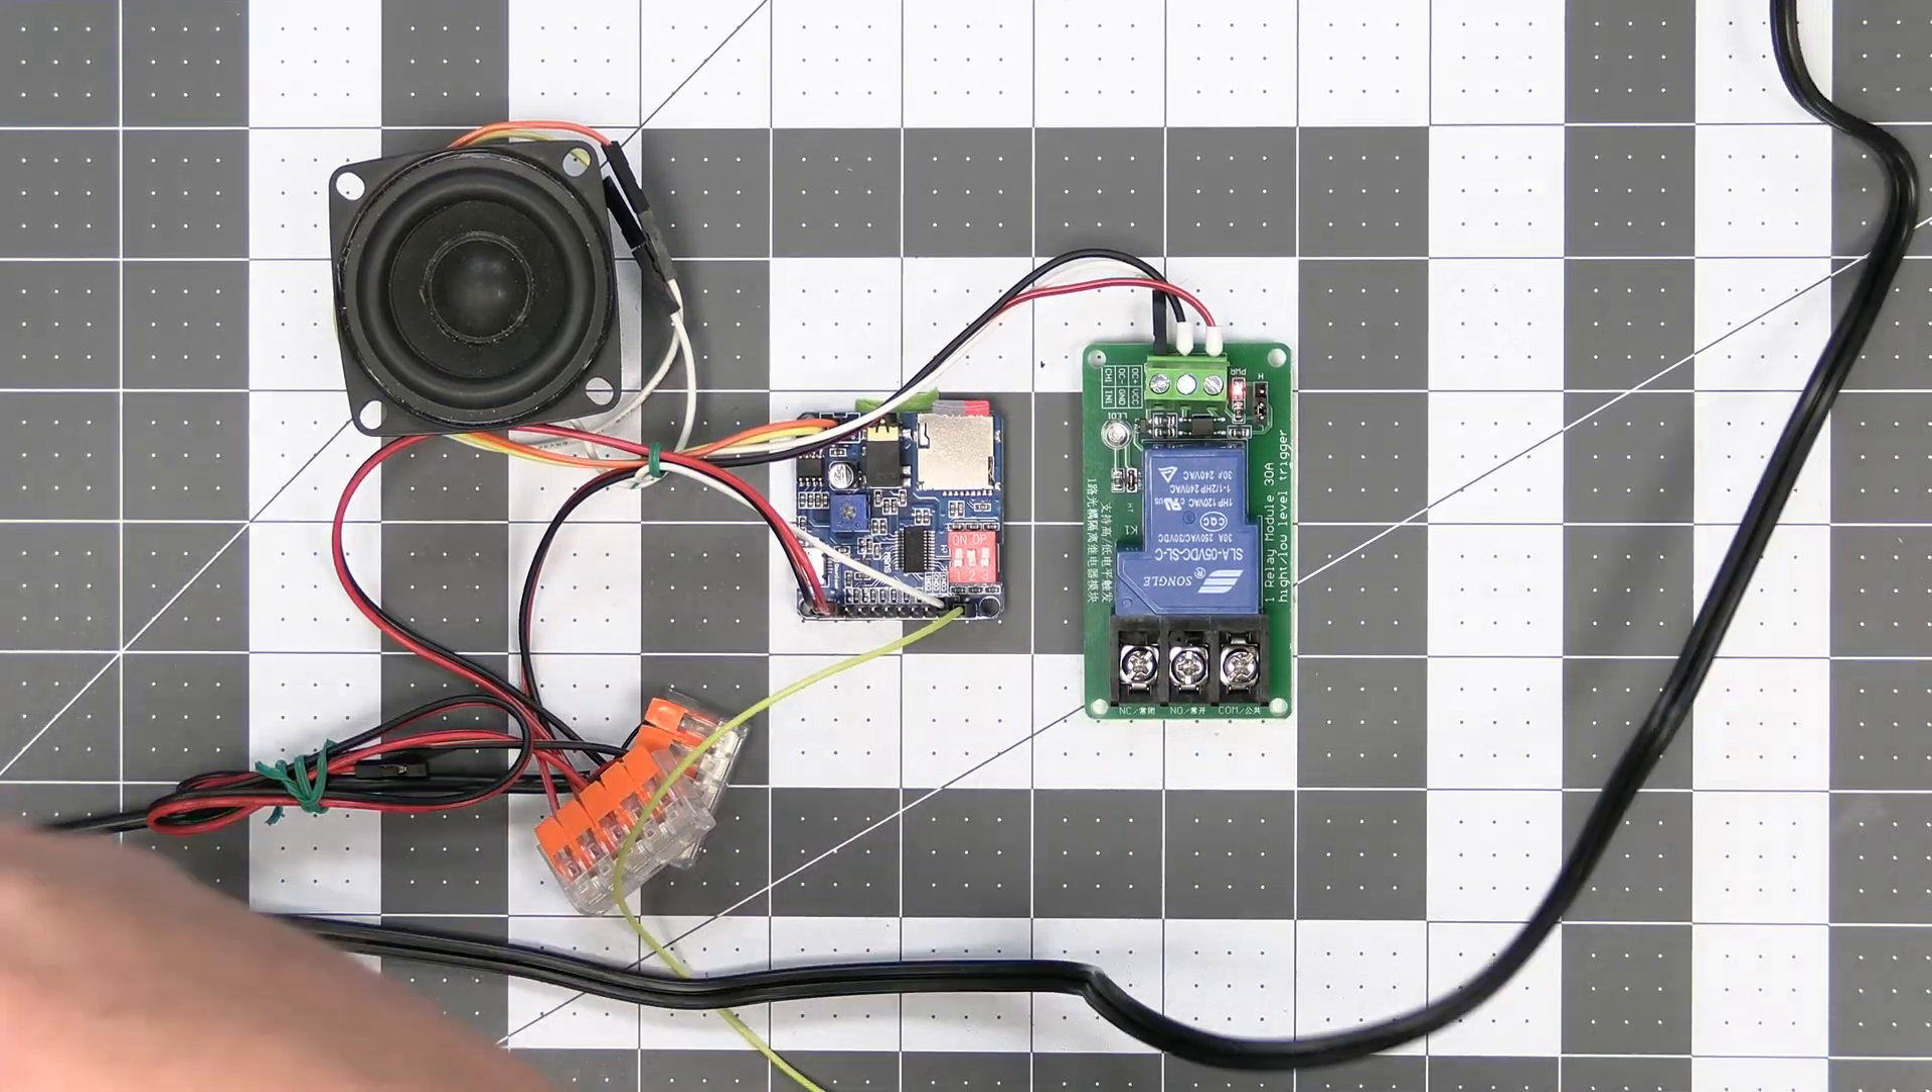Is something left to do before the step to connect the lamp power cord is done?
Yes.